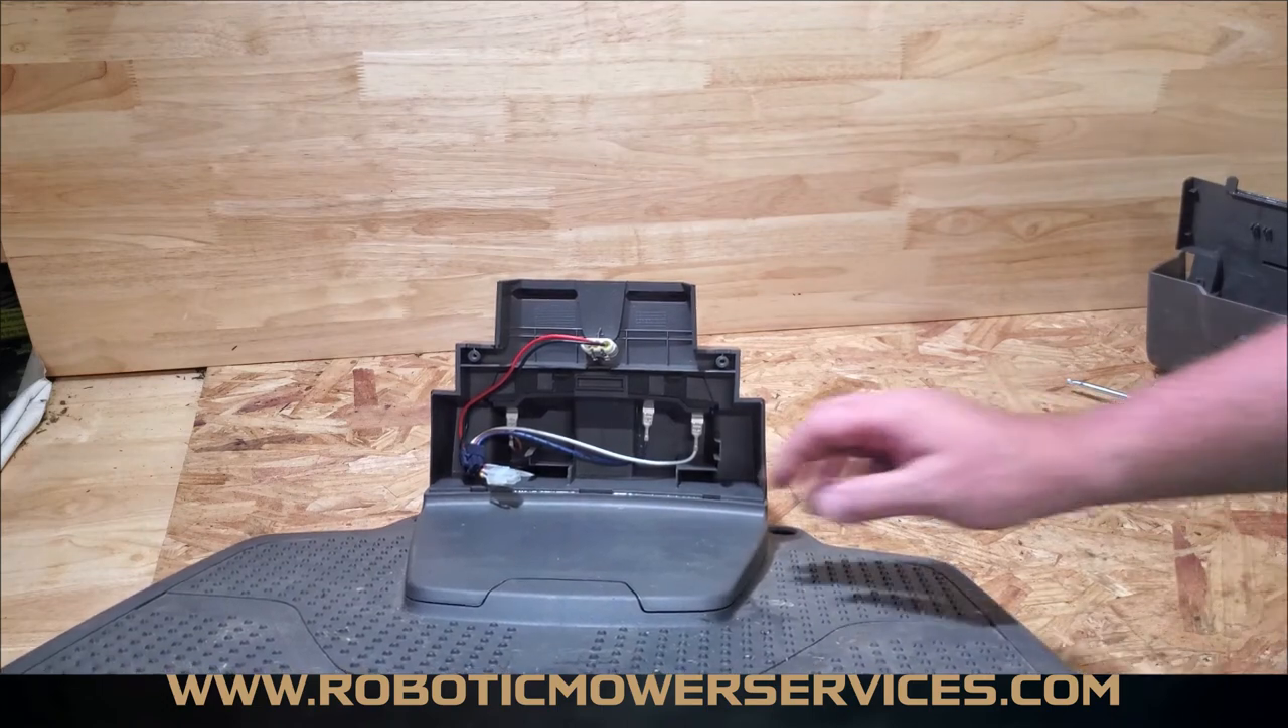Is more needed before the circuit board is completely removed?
No.